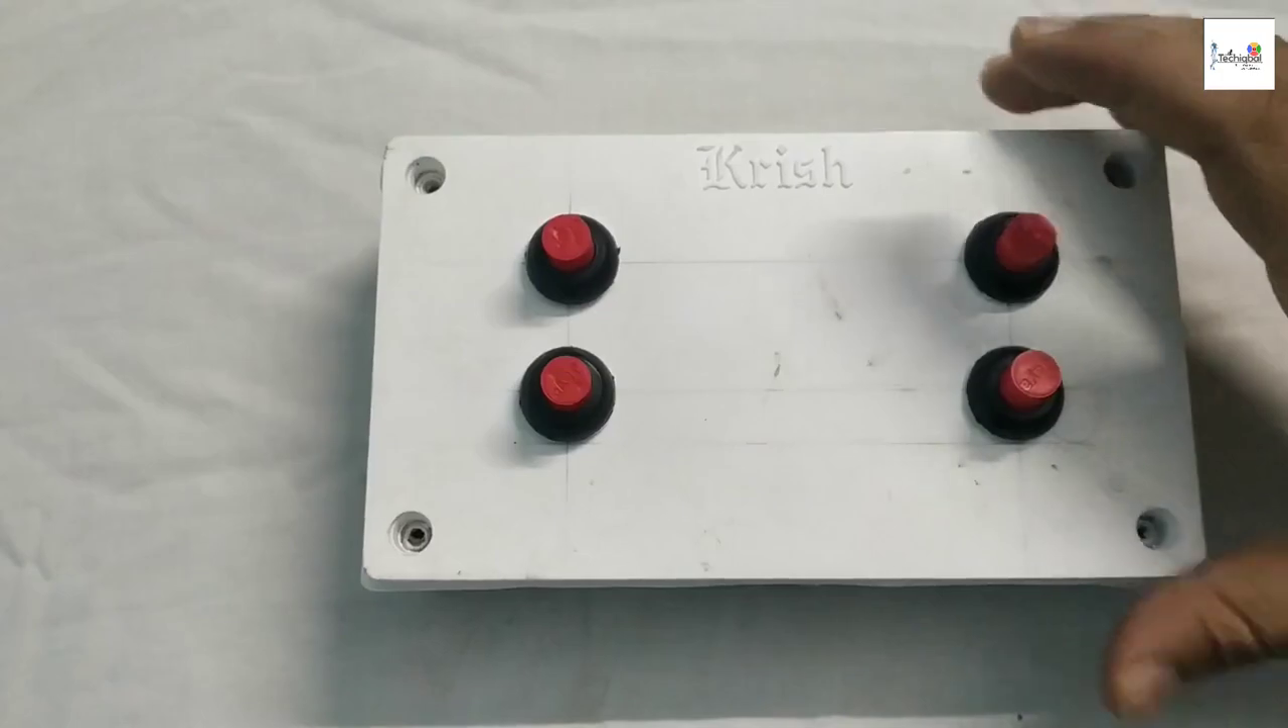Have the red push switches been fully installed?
Yes.